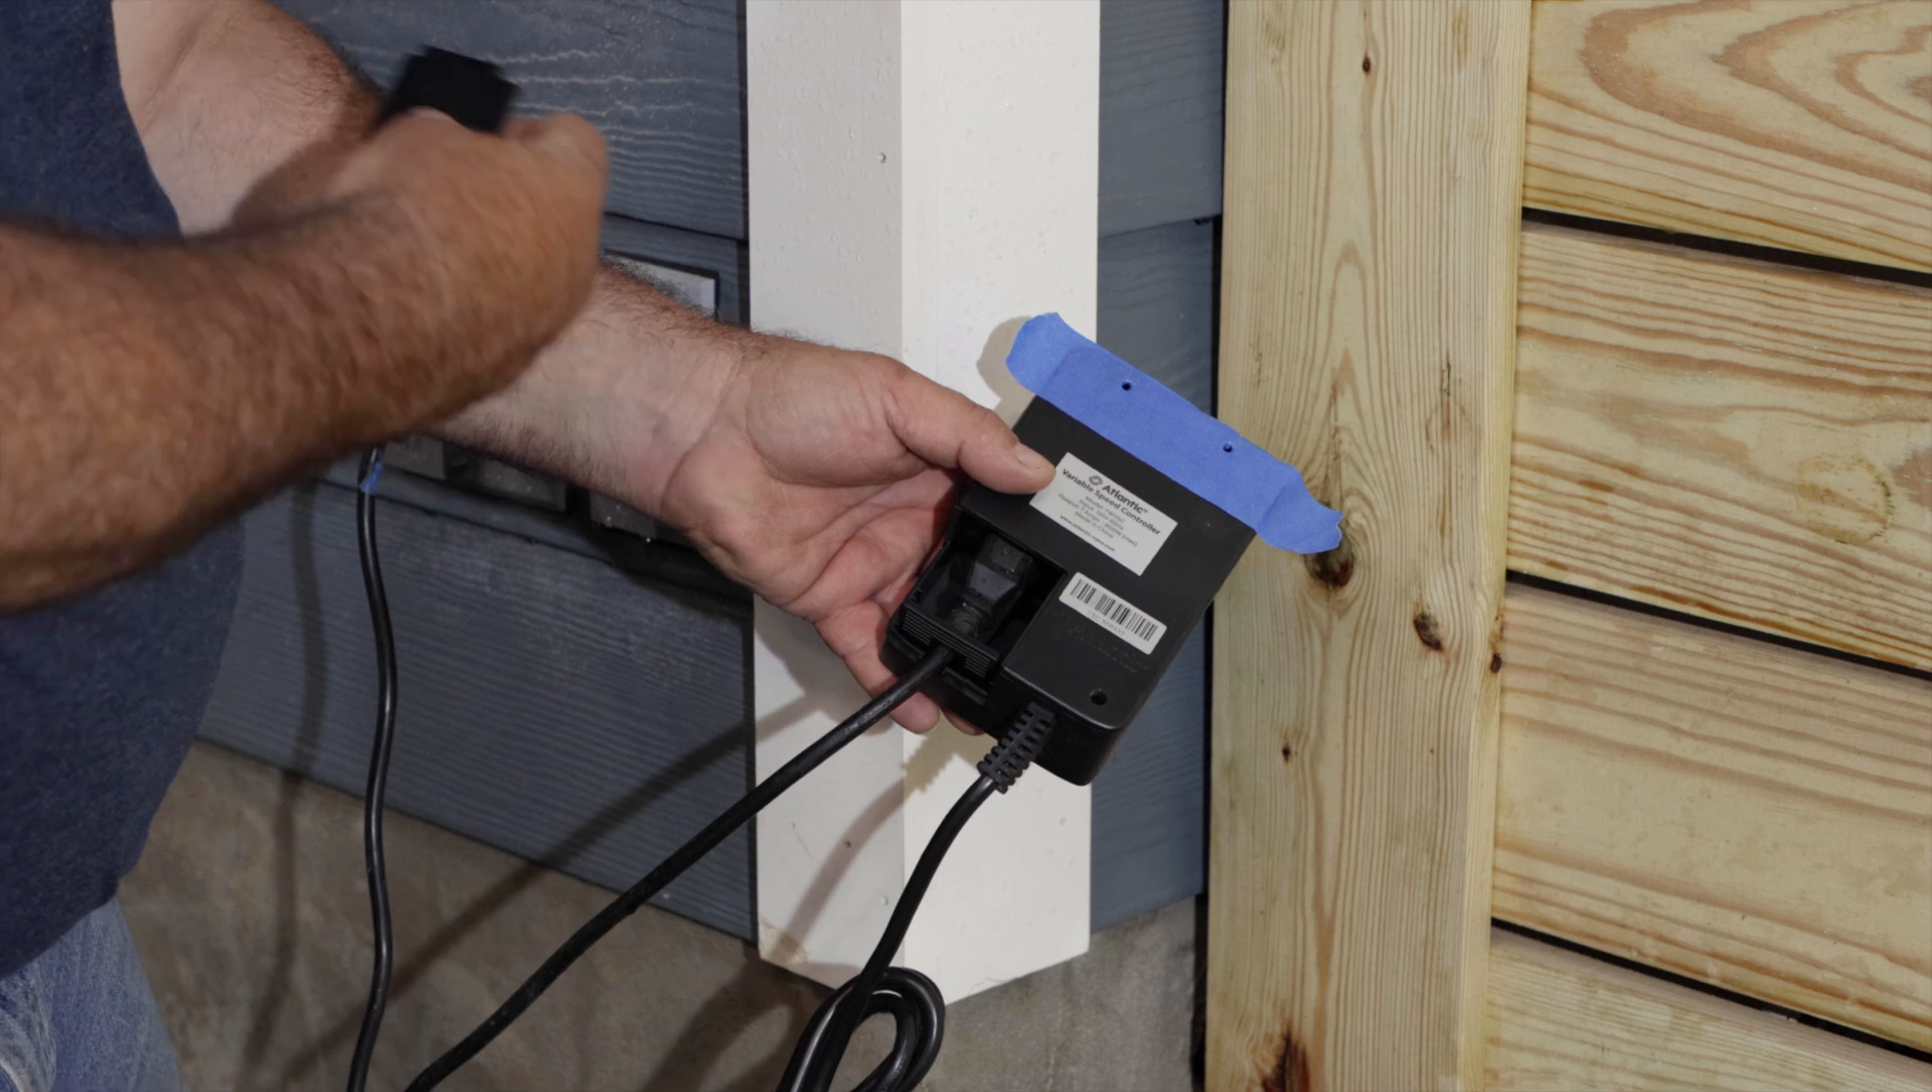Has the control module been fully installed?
No.